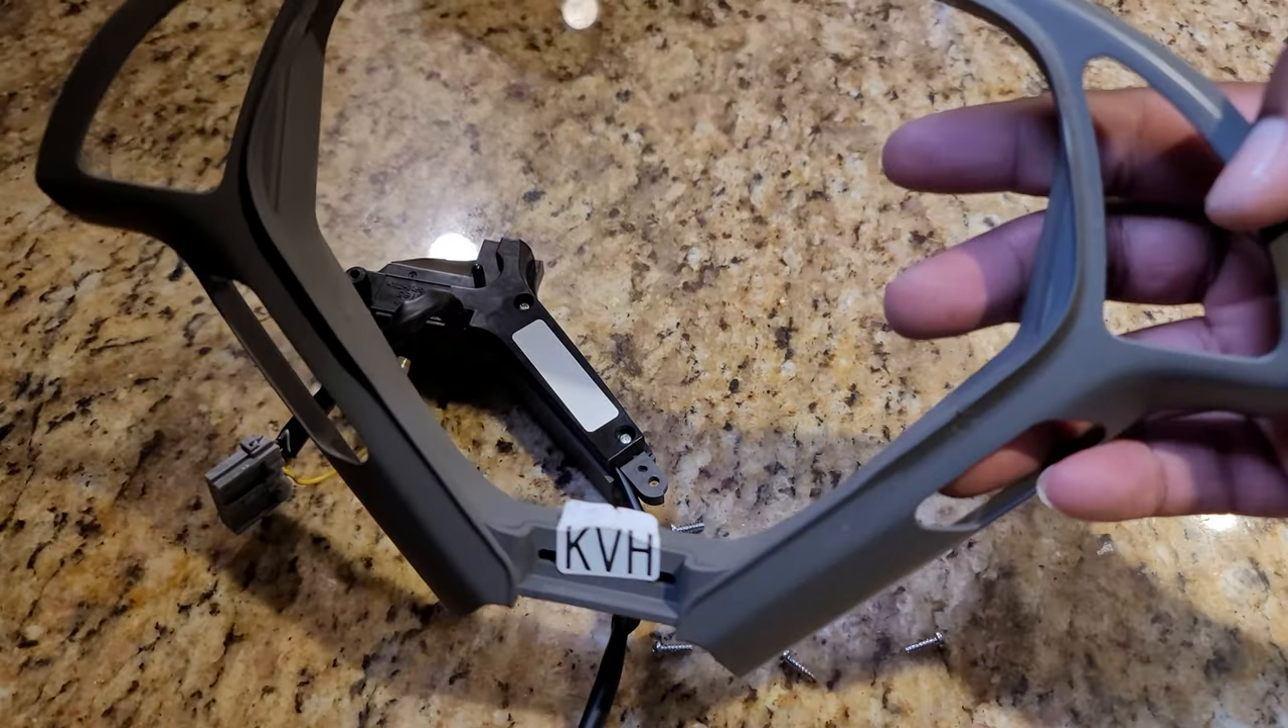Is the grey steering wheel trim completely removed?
Yes.